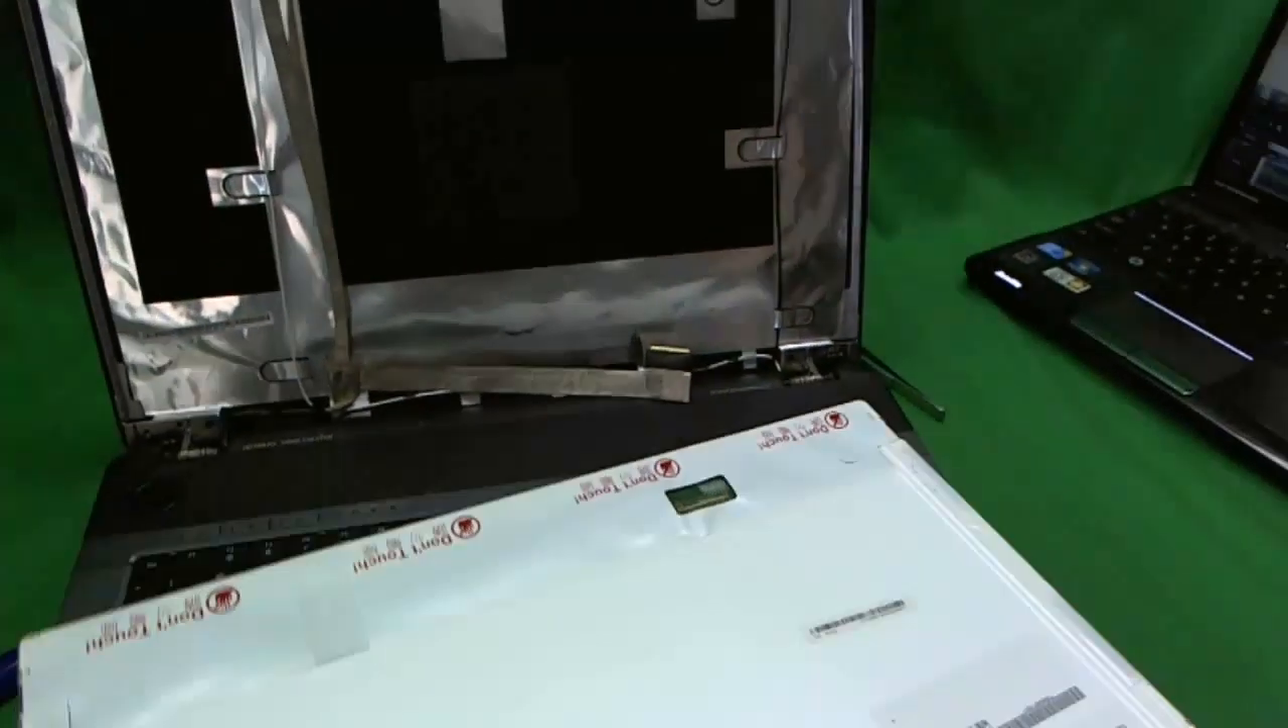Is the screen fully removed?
Yes.